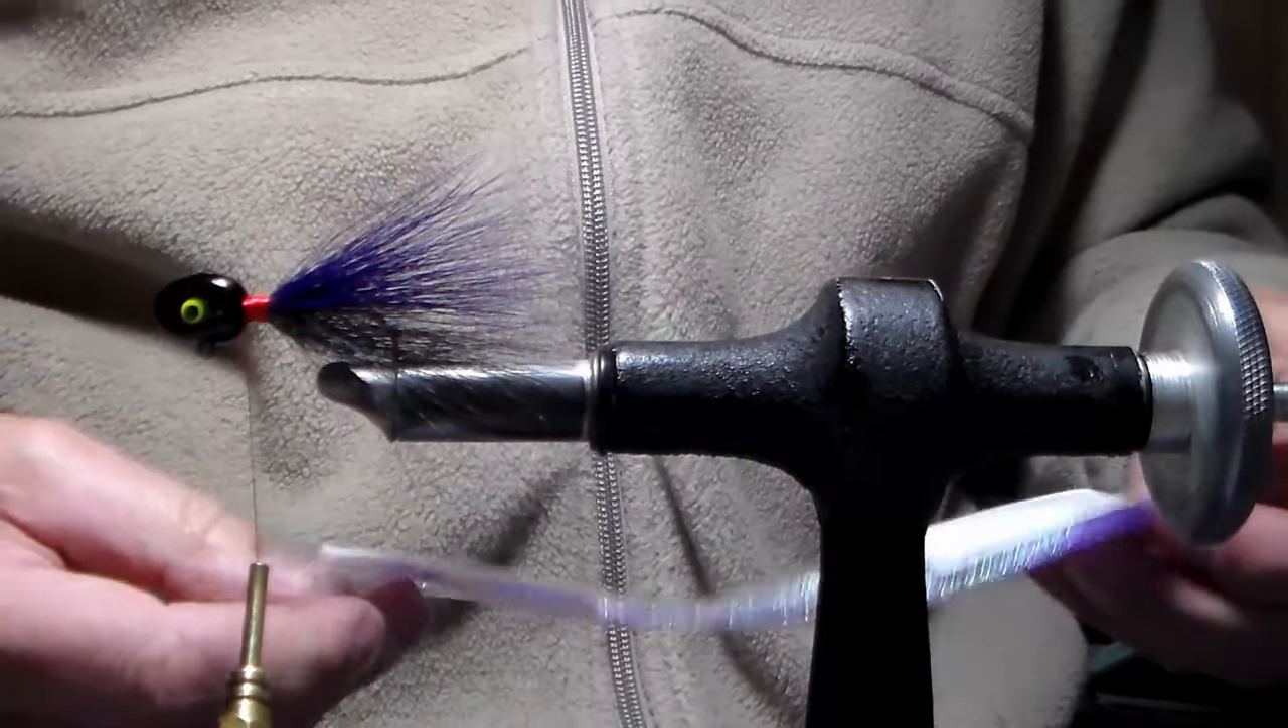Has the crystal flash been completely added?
No.